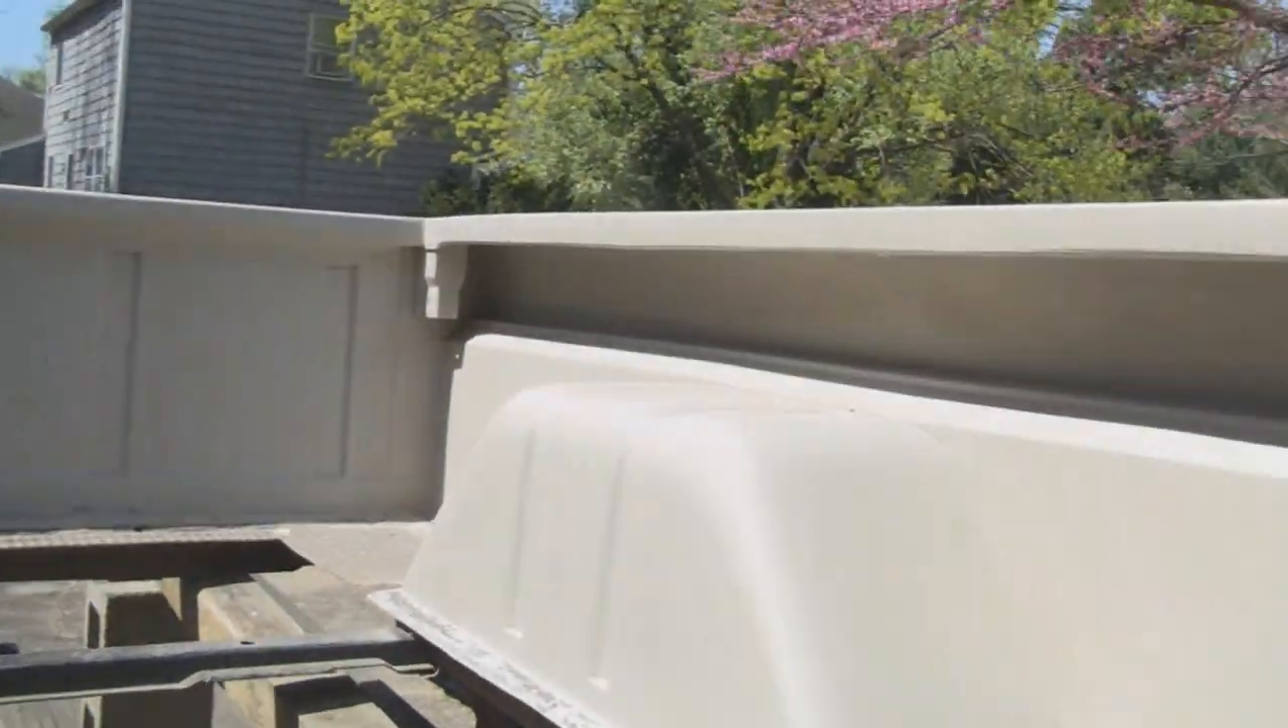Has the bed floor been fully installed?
No.